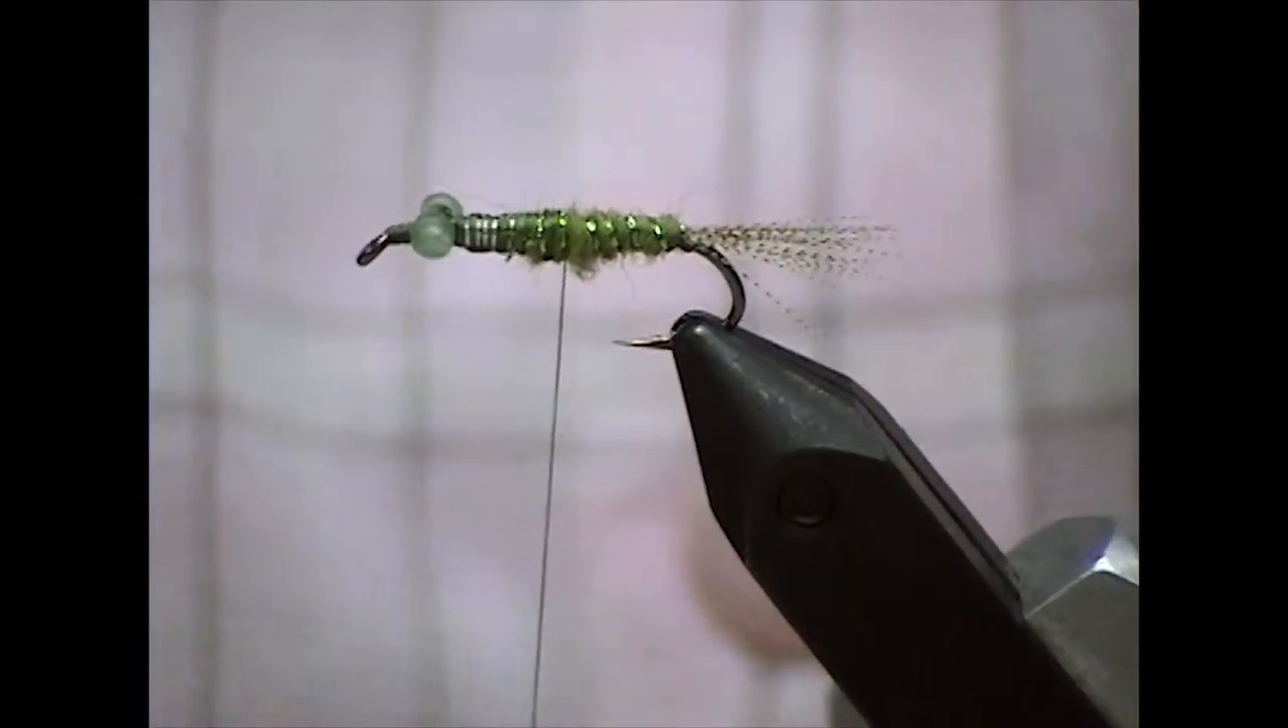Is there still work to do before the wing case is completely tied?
Yes.